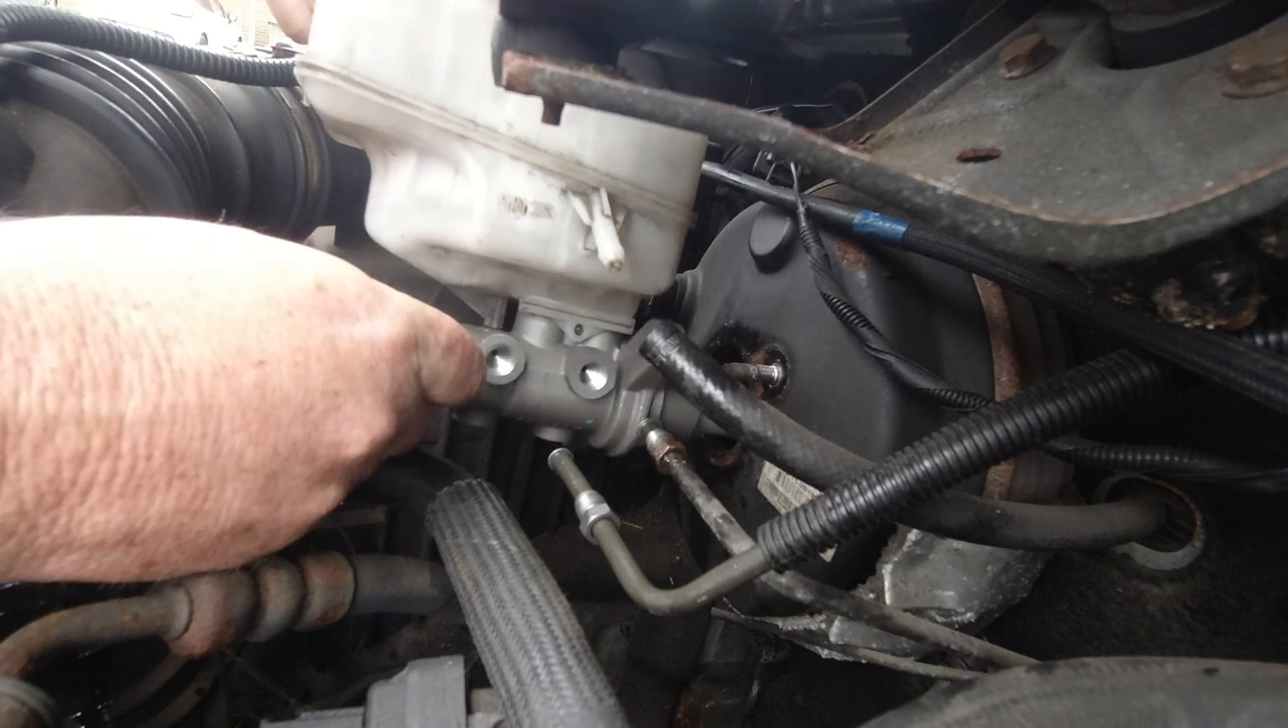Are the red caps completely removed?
Yes.